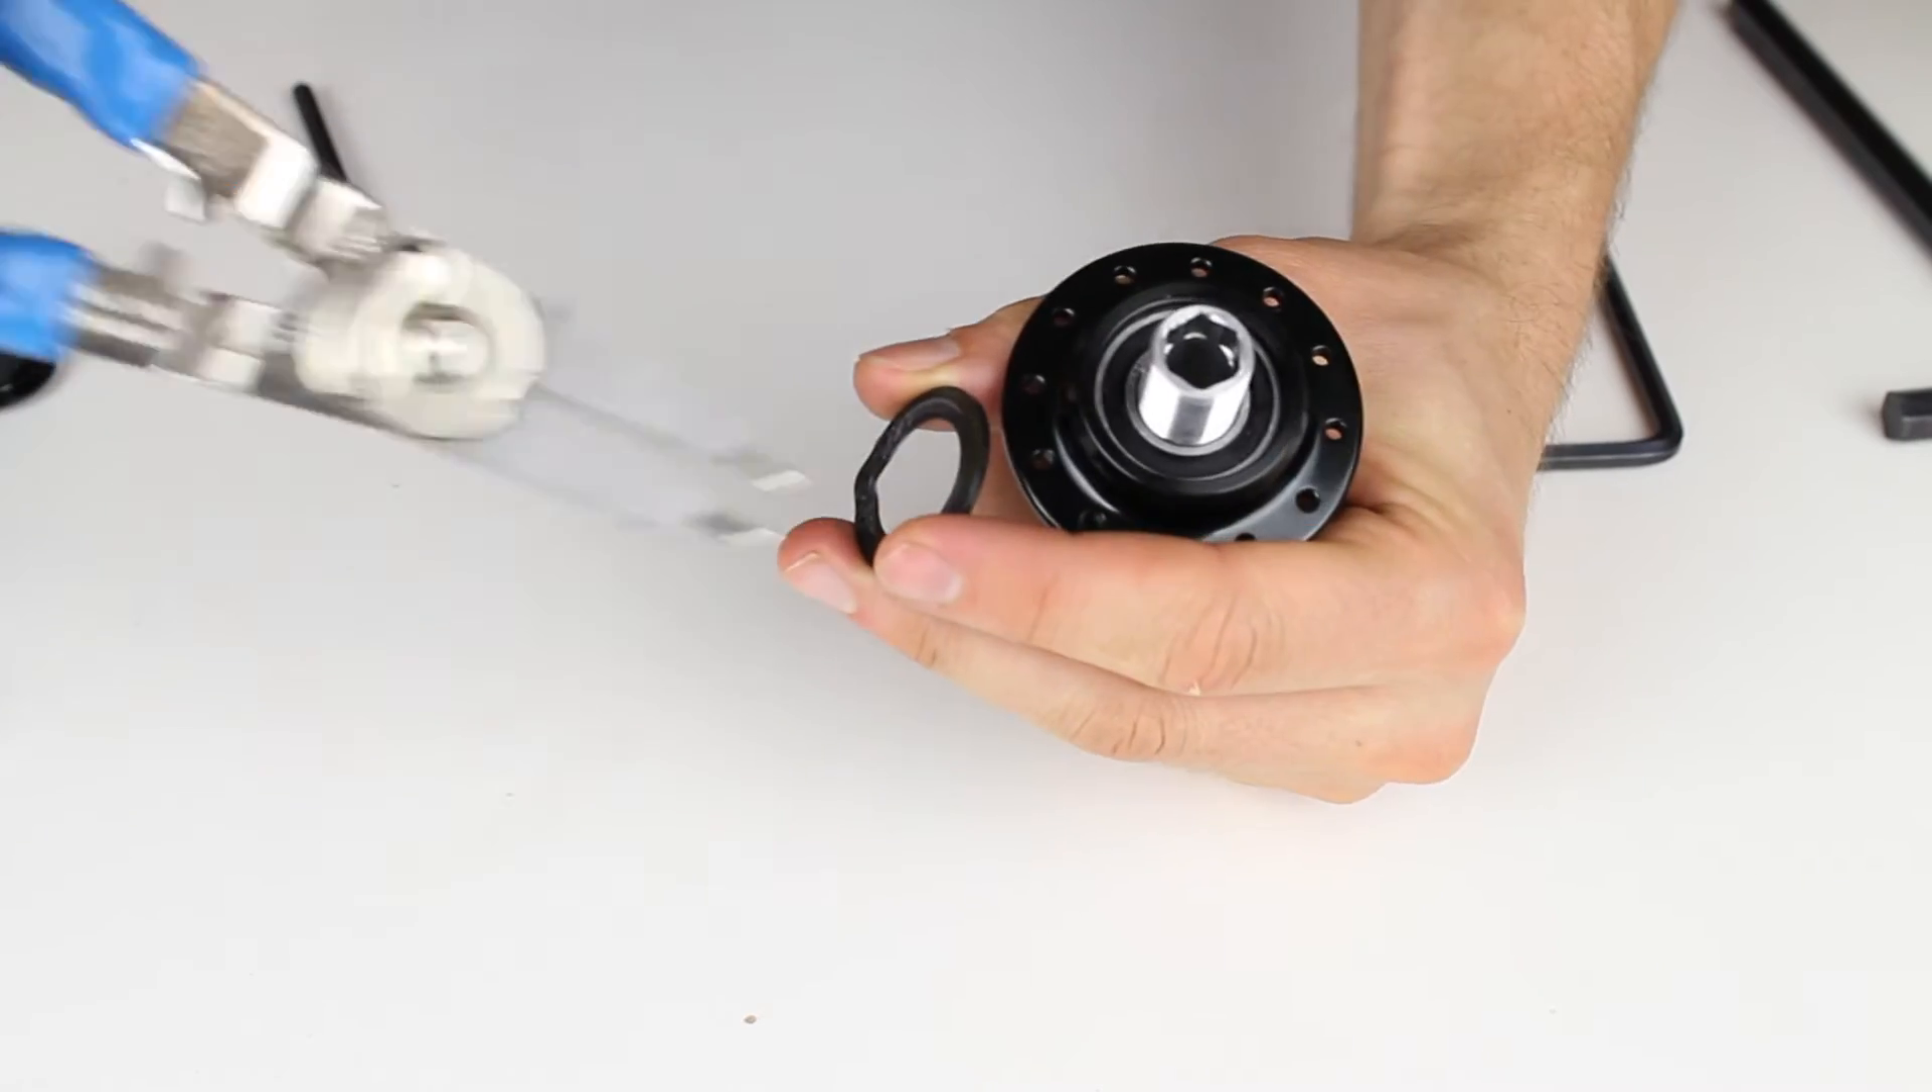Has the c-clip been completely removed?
Yes.